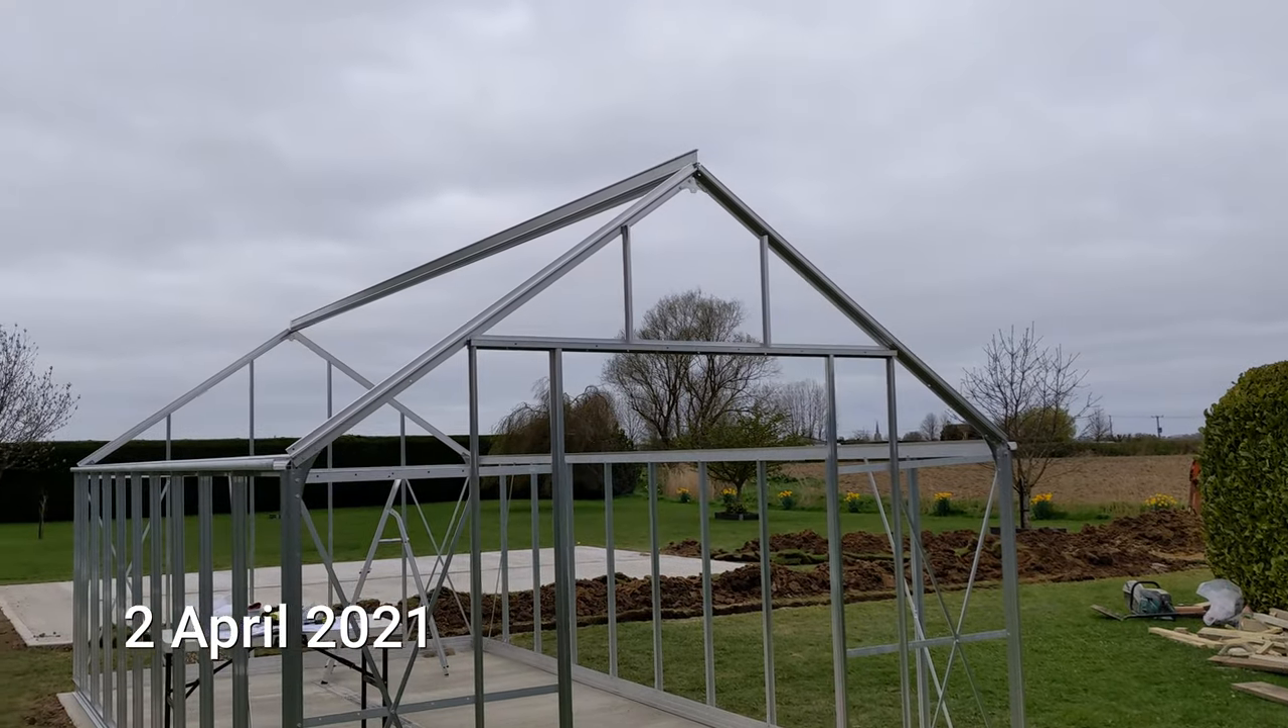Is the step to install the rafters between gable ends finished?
No.